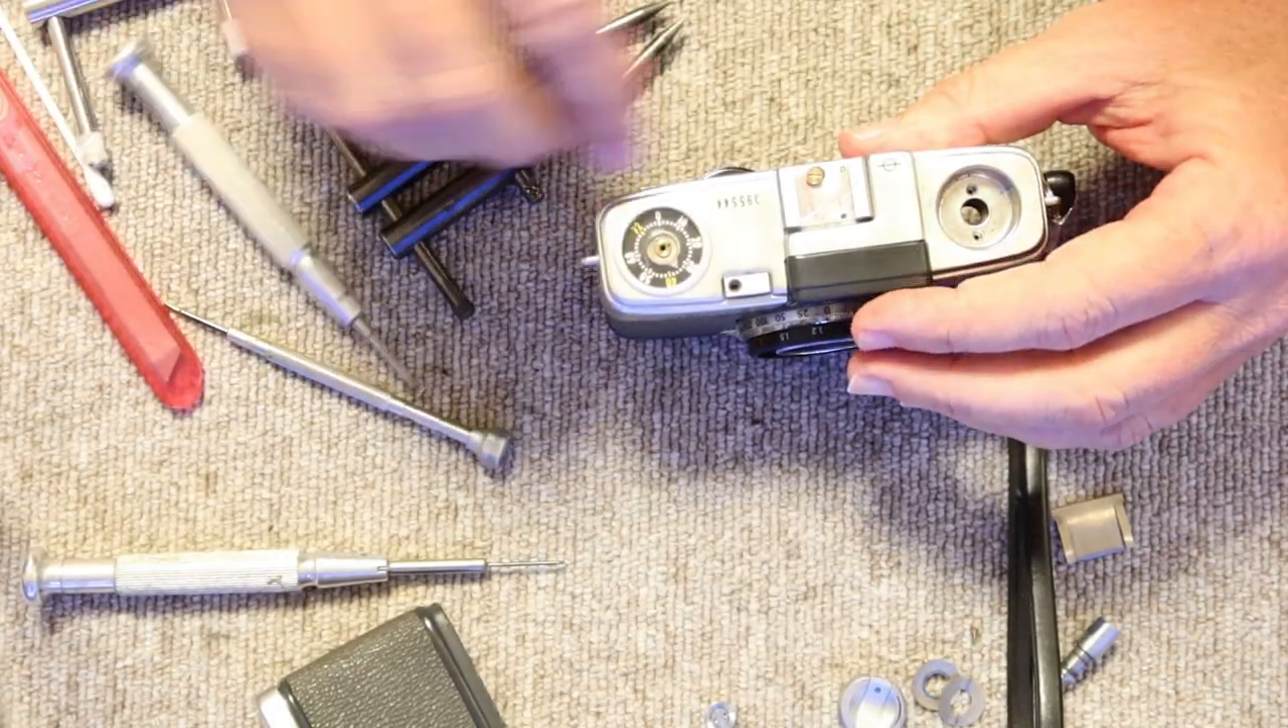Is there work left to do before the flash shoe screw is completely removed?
Yes.